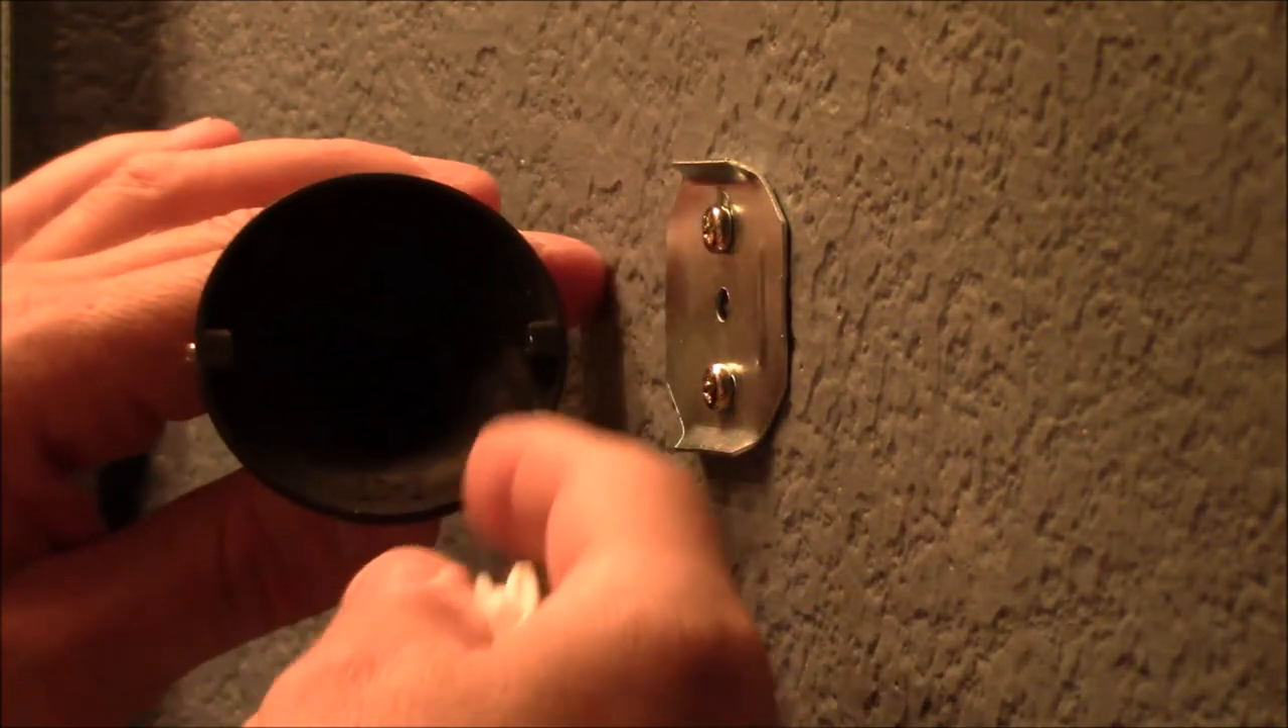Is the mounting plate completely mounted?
Yes.